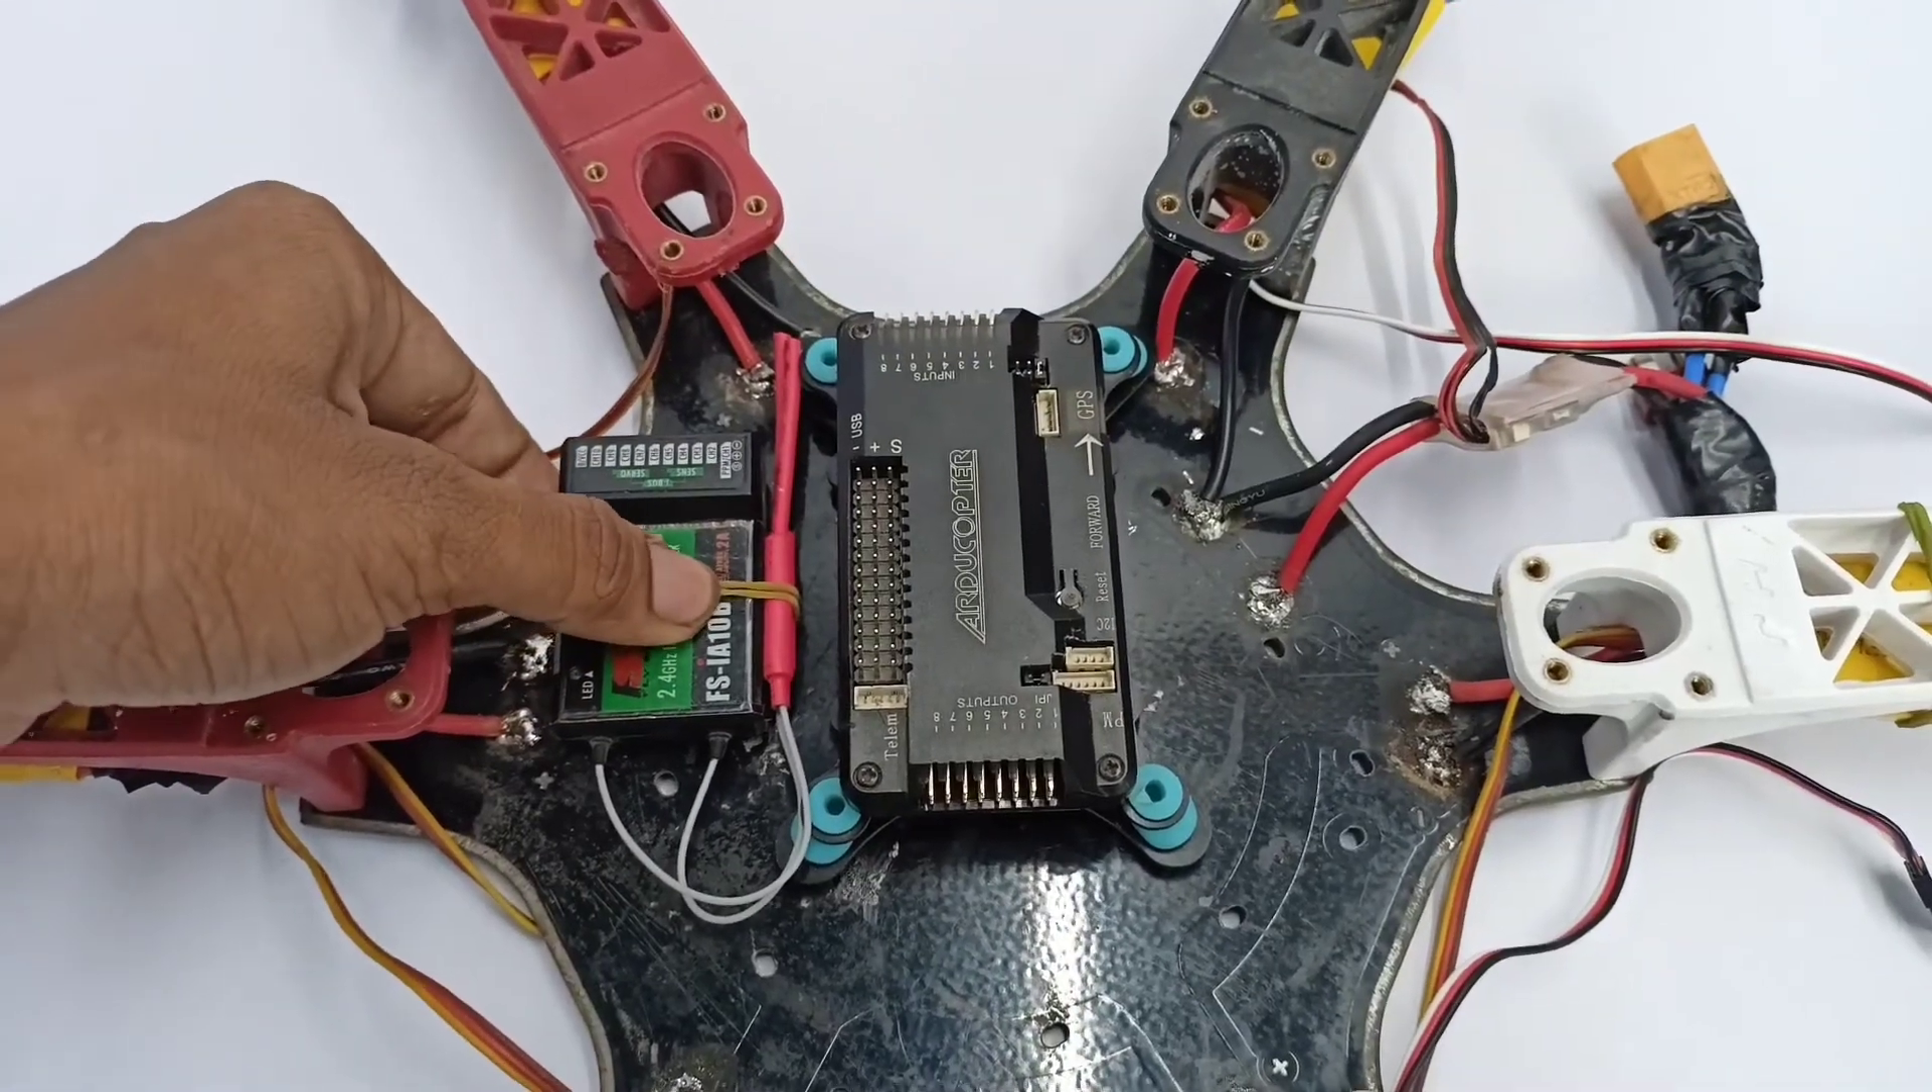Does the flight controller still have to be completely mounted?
No.